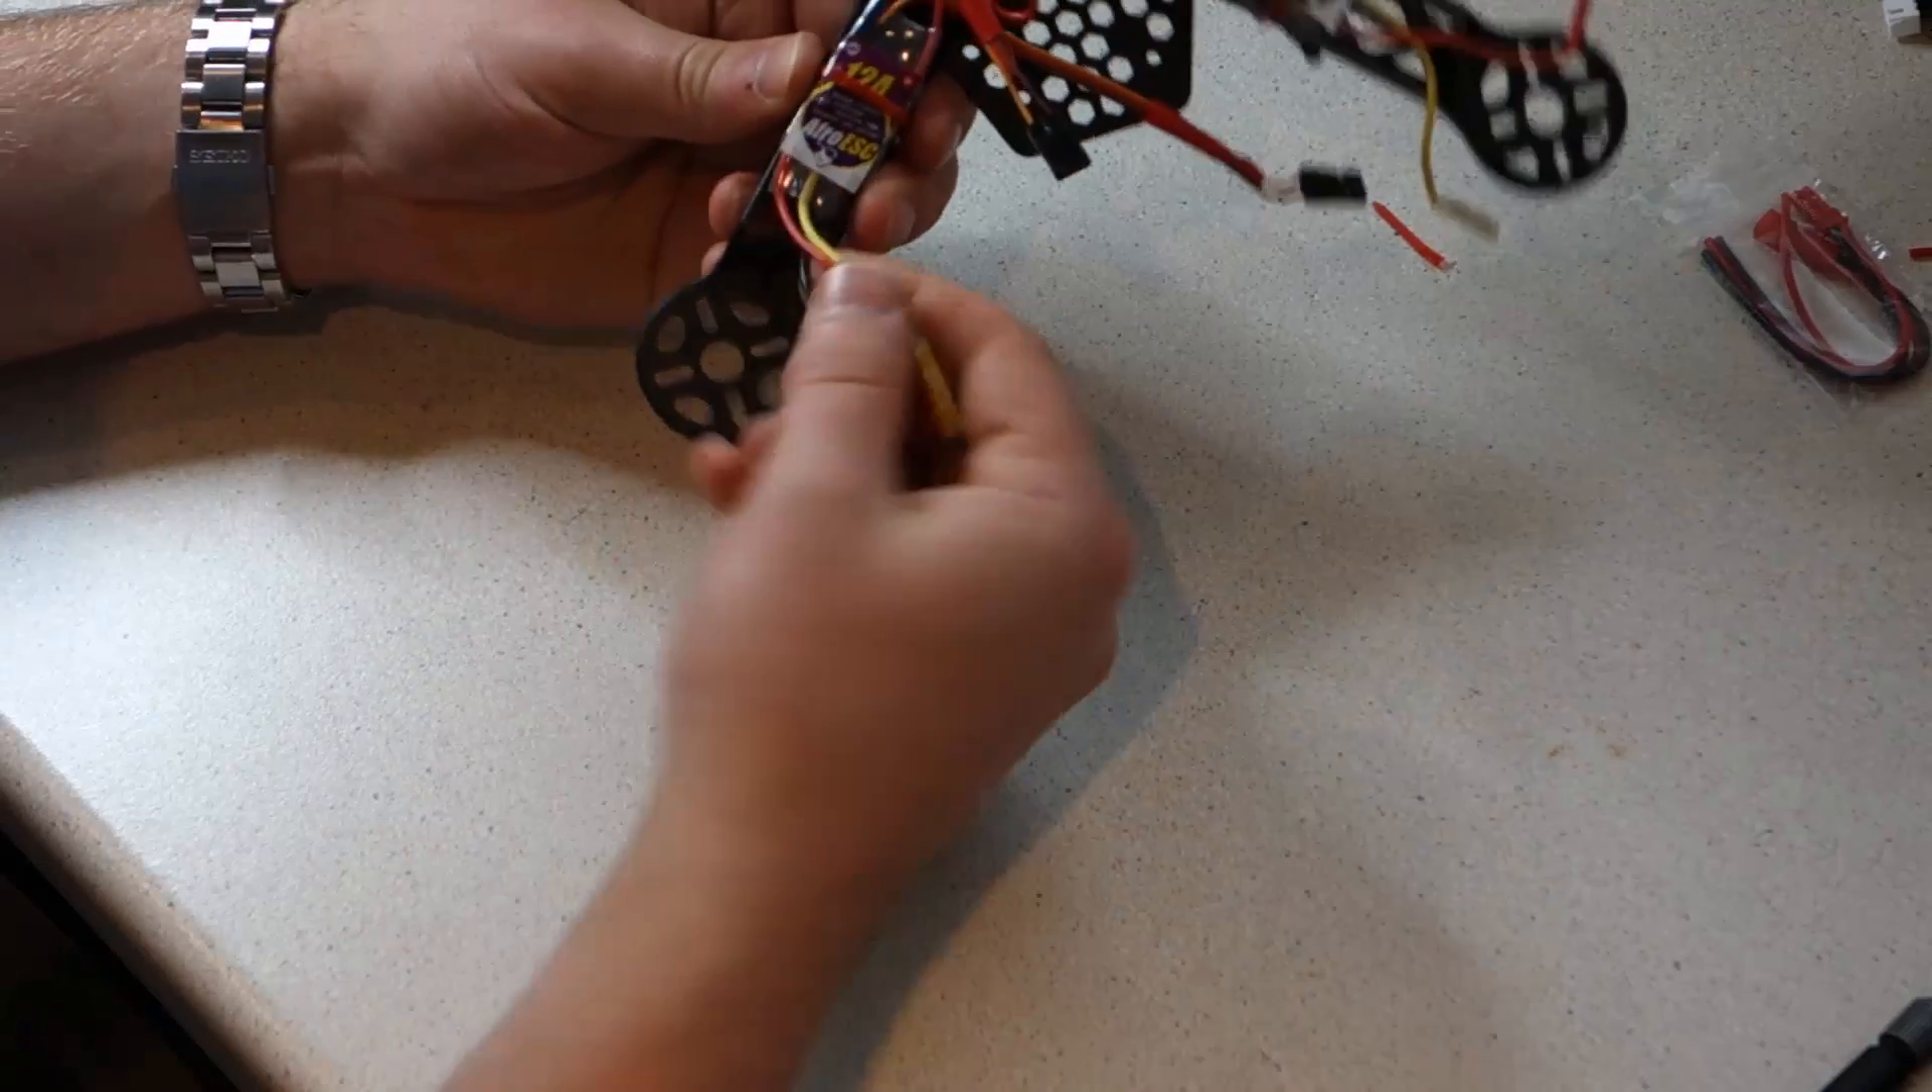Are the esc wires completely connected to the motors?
No.